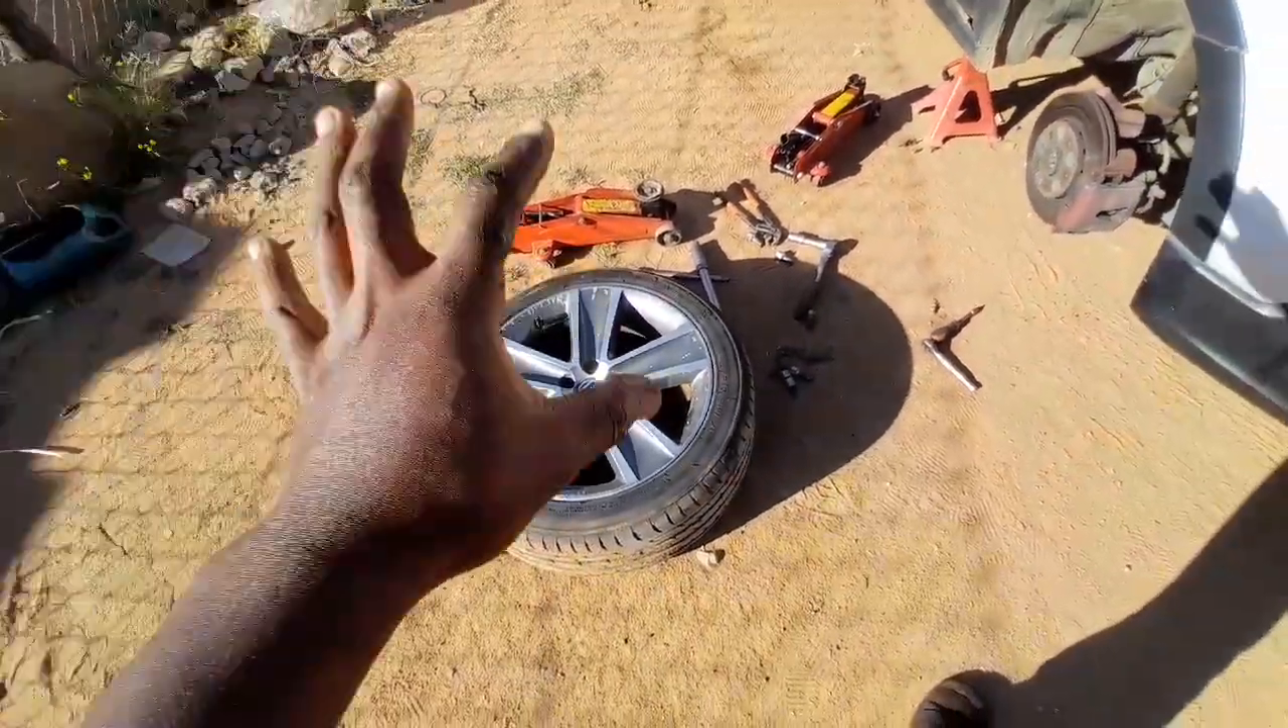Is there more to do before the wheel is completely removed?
No.